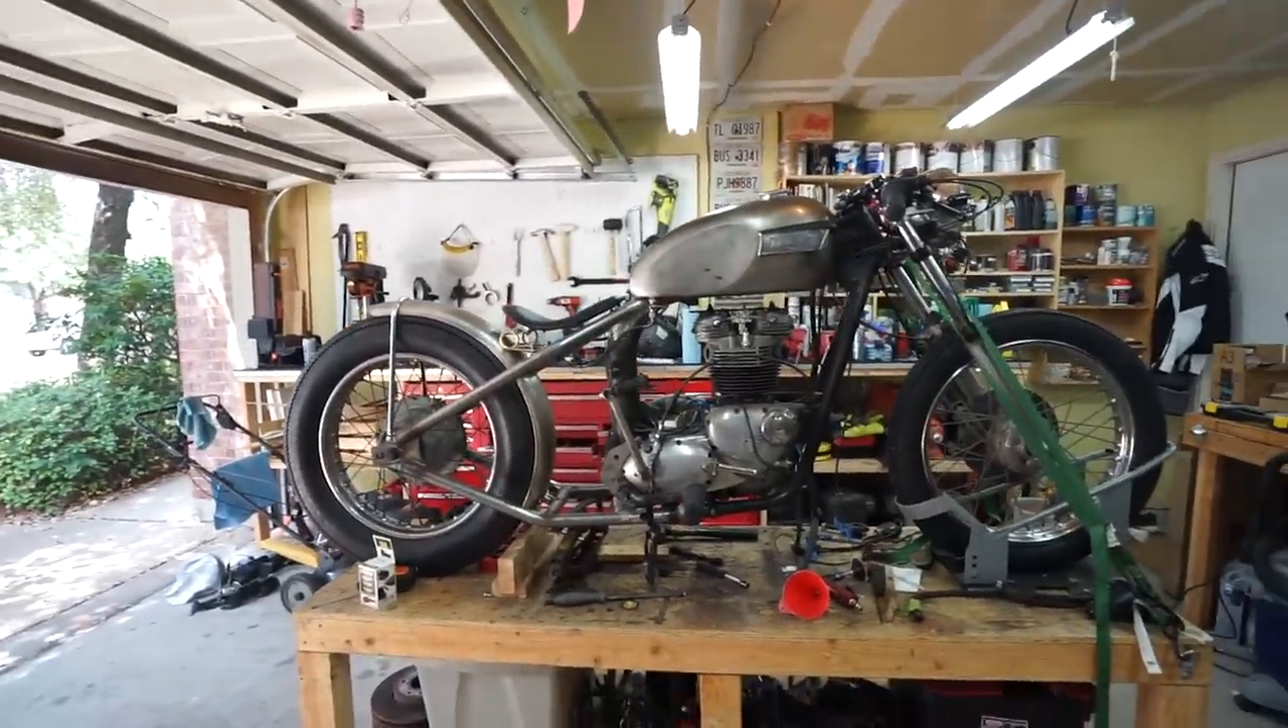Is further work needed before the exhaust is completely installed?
Yes.